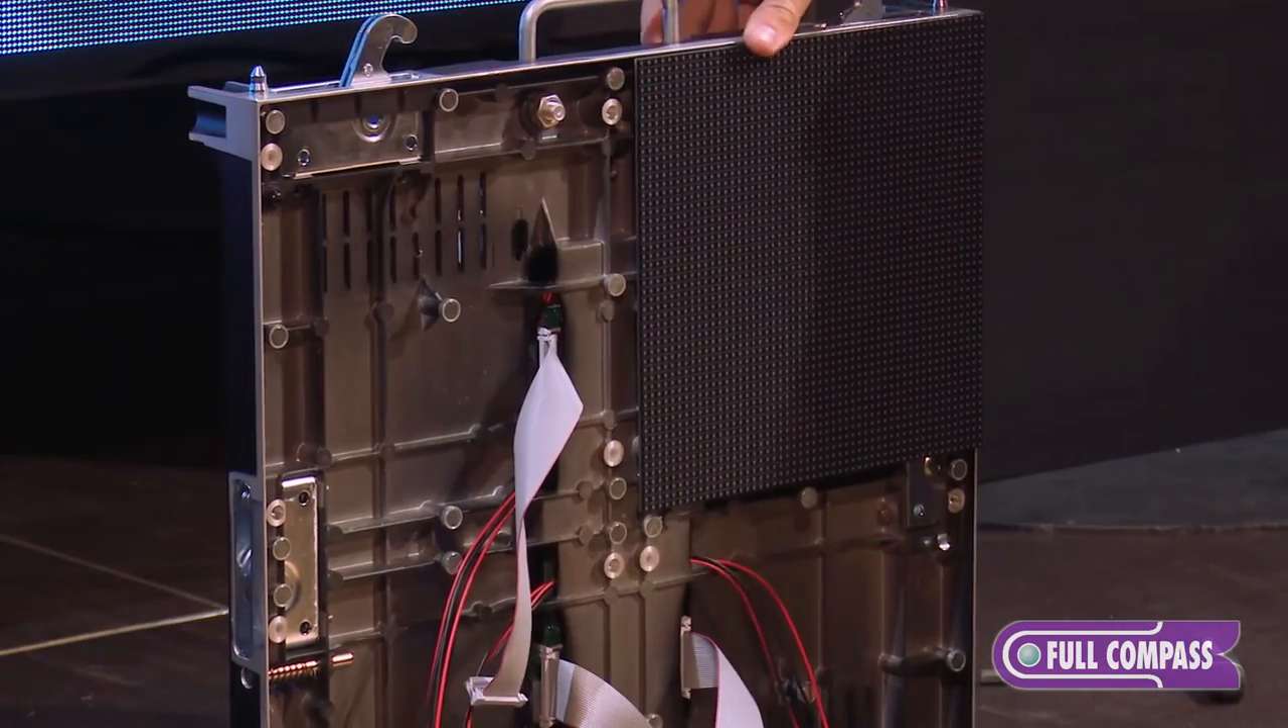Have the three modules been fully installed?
No.